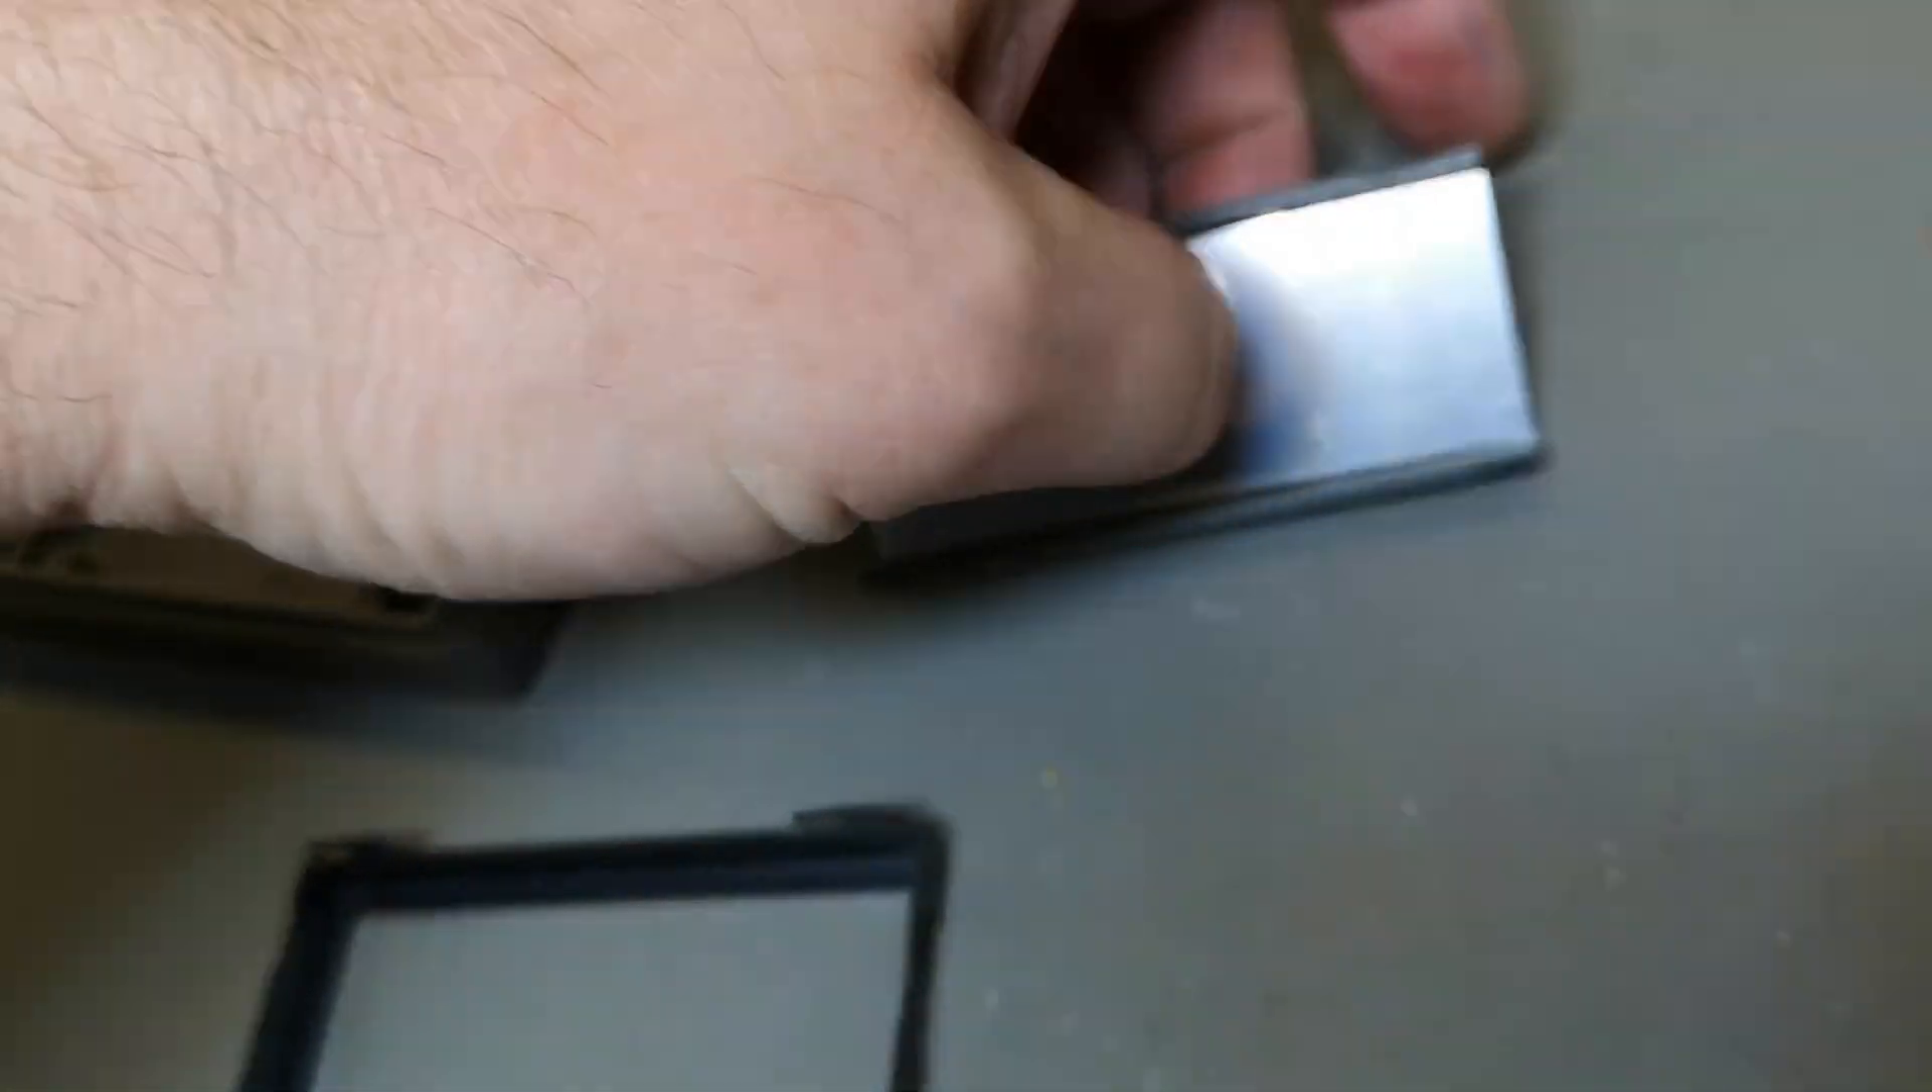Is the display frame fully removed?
Yes.